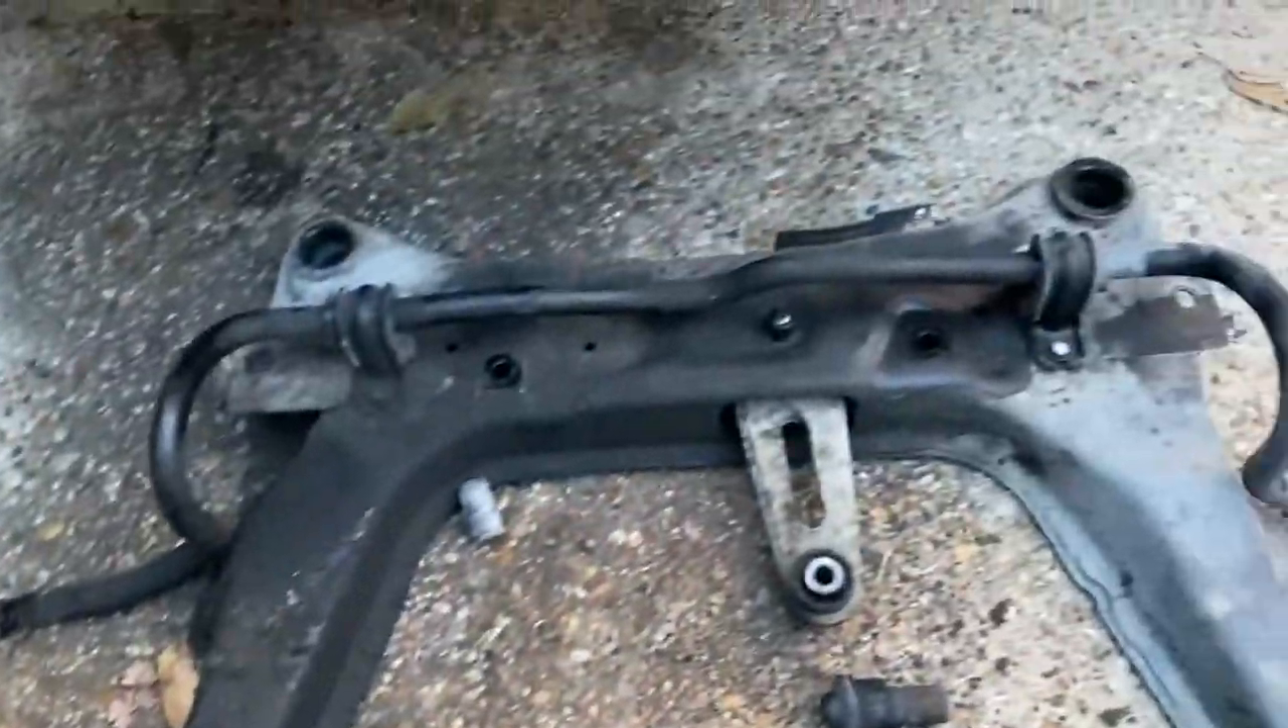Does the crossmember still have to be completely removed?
No.